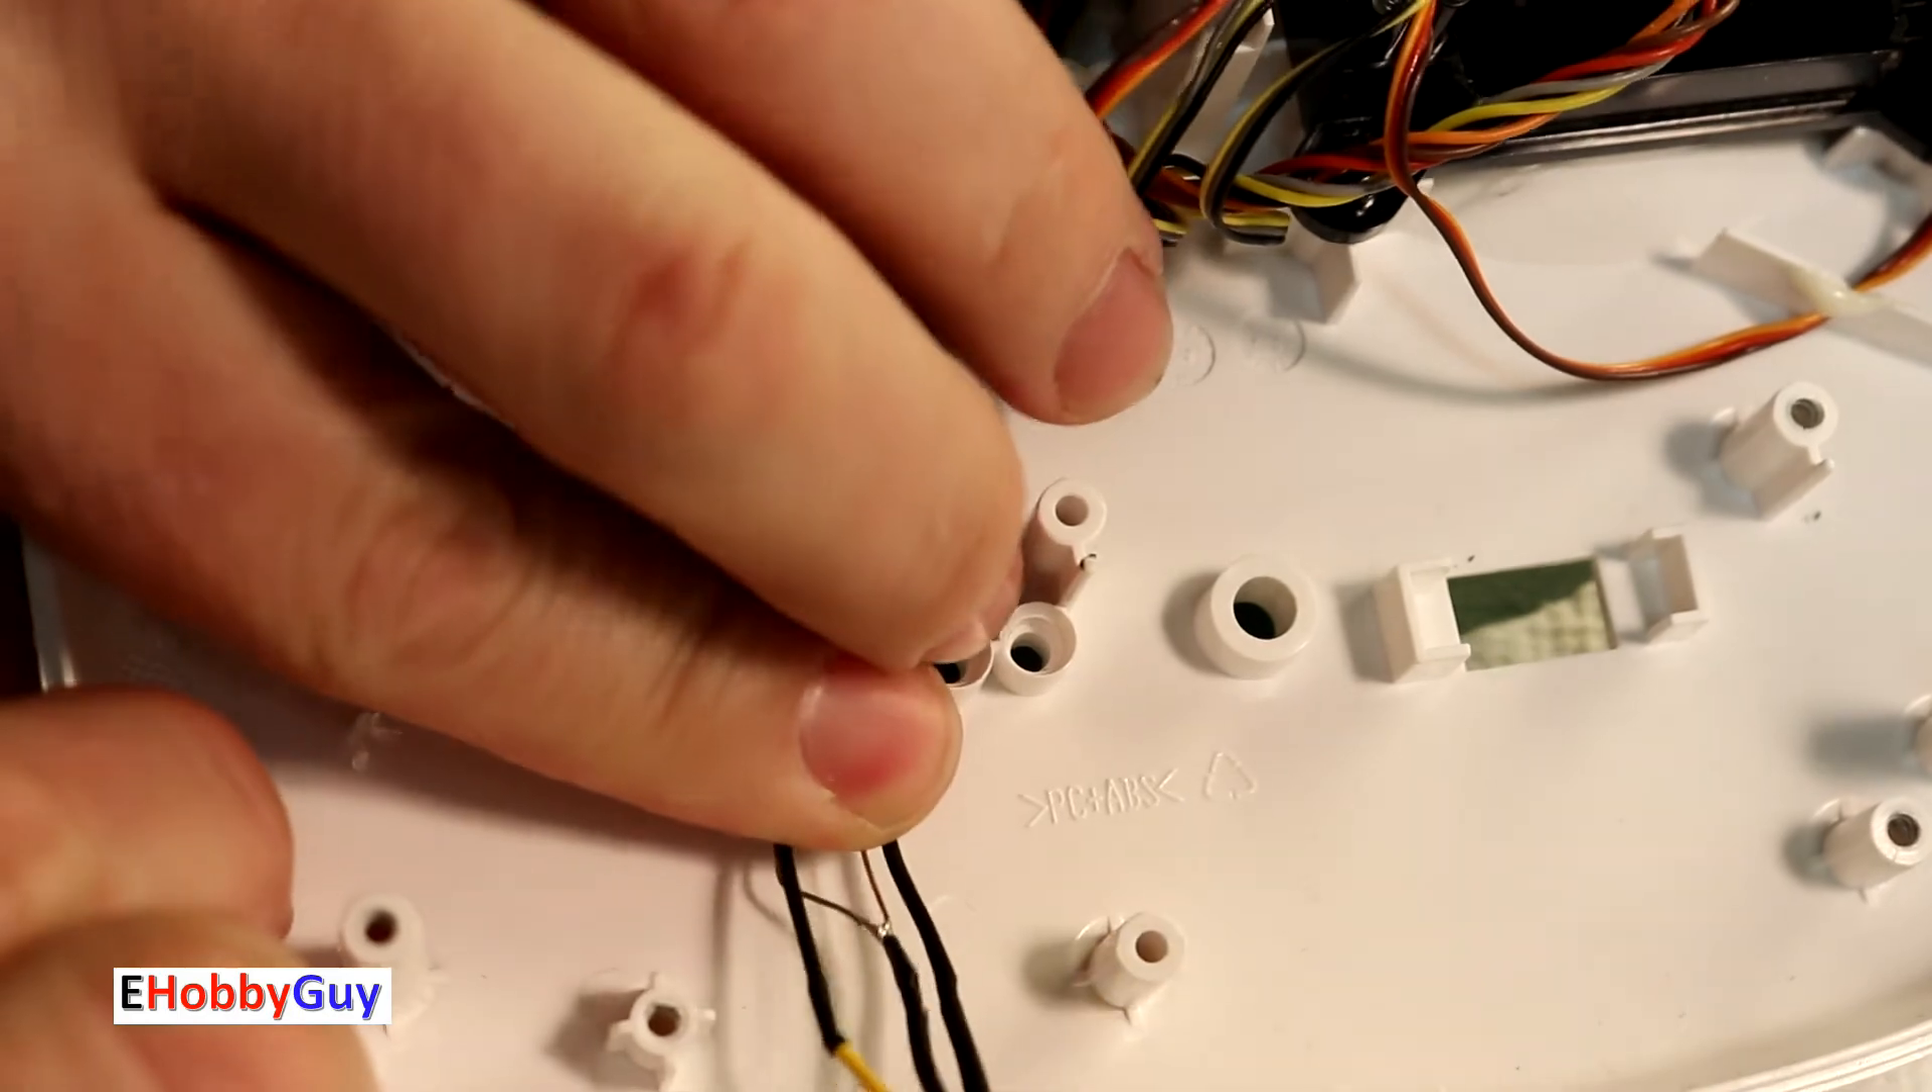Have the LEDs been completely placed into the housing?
No.